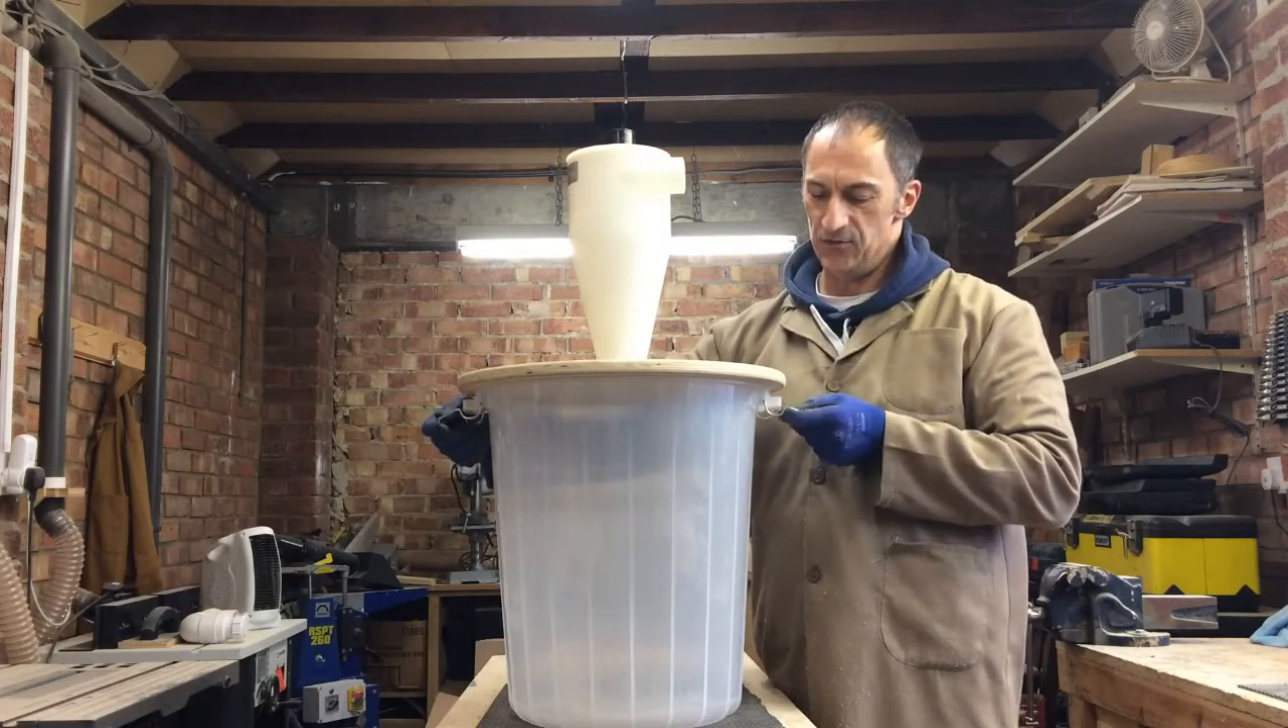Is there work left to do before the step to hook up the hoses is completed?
Yes.